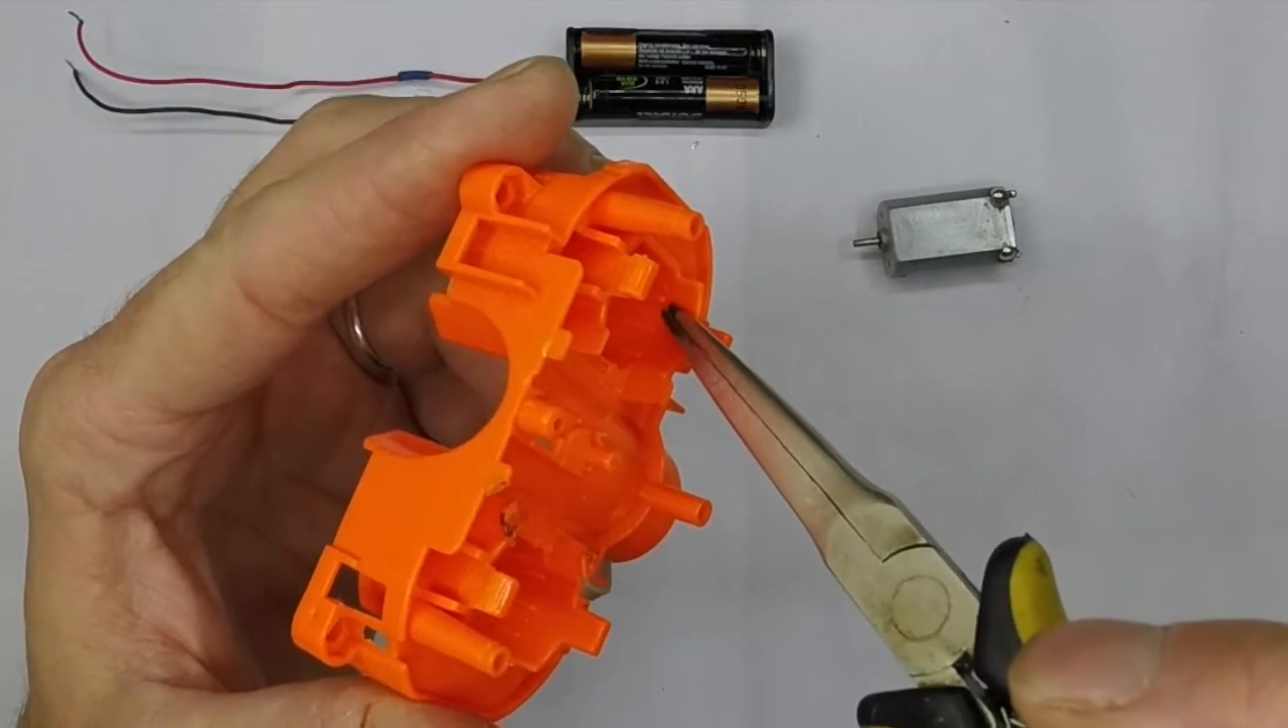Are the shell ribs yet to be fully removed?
Yes.